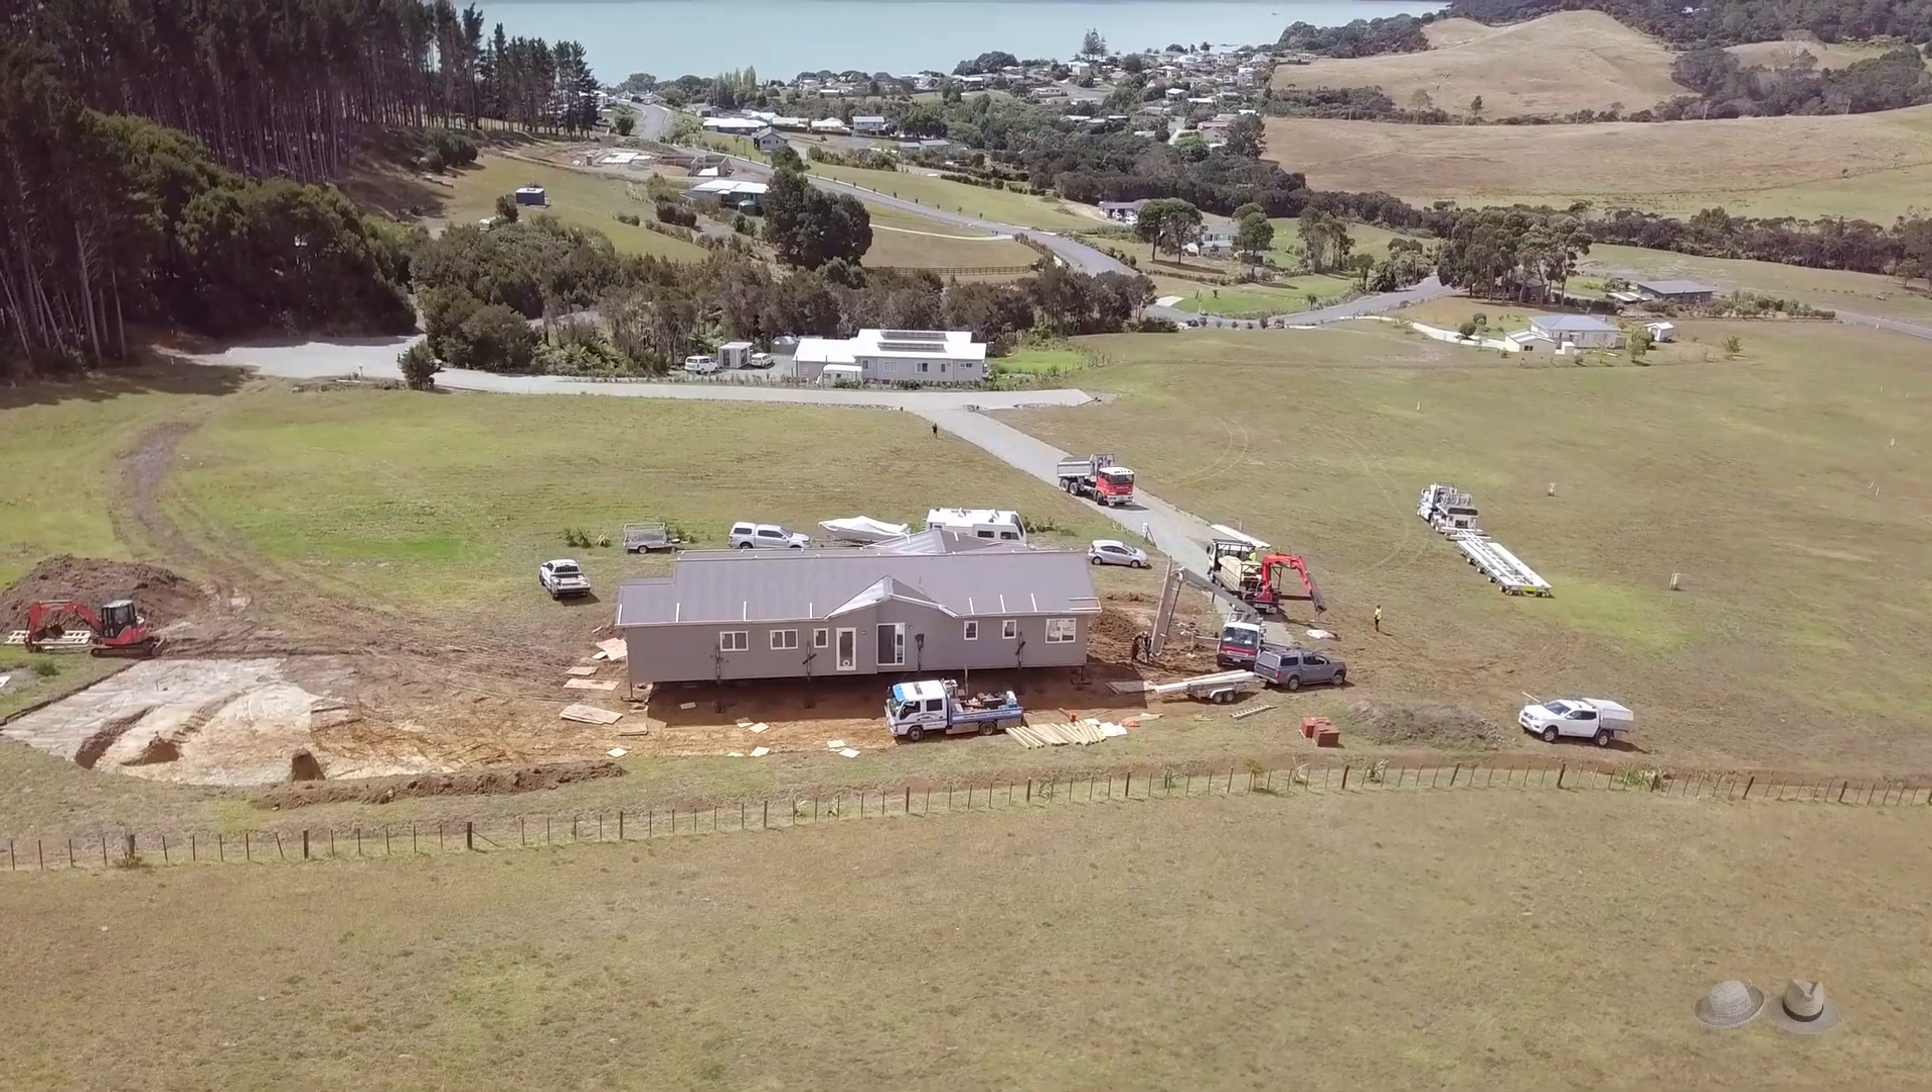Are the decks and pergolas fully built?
No.